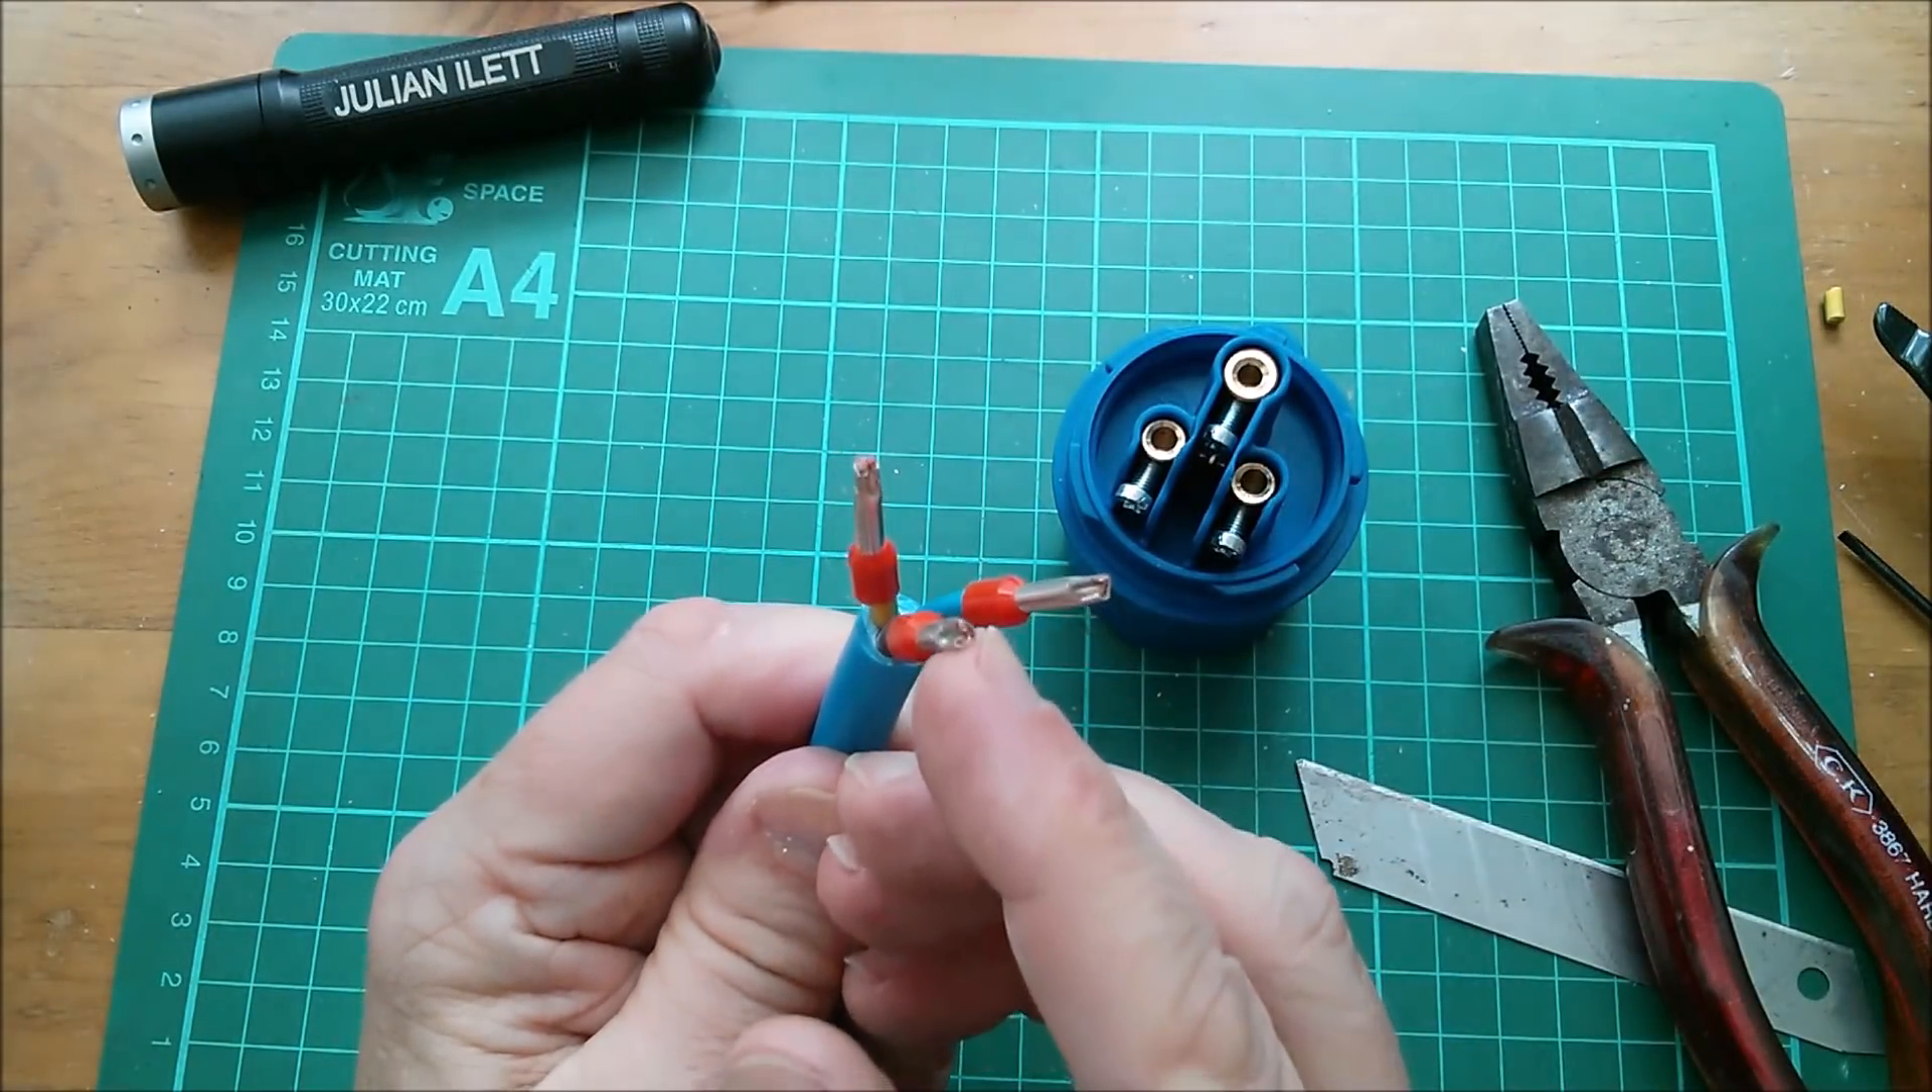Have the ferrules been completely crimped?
Yes.